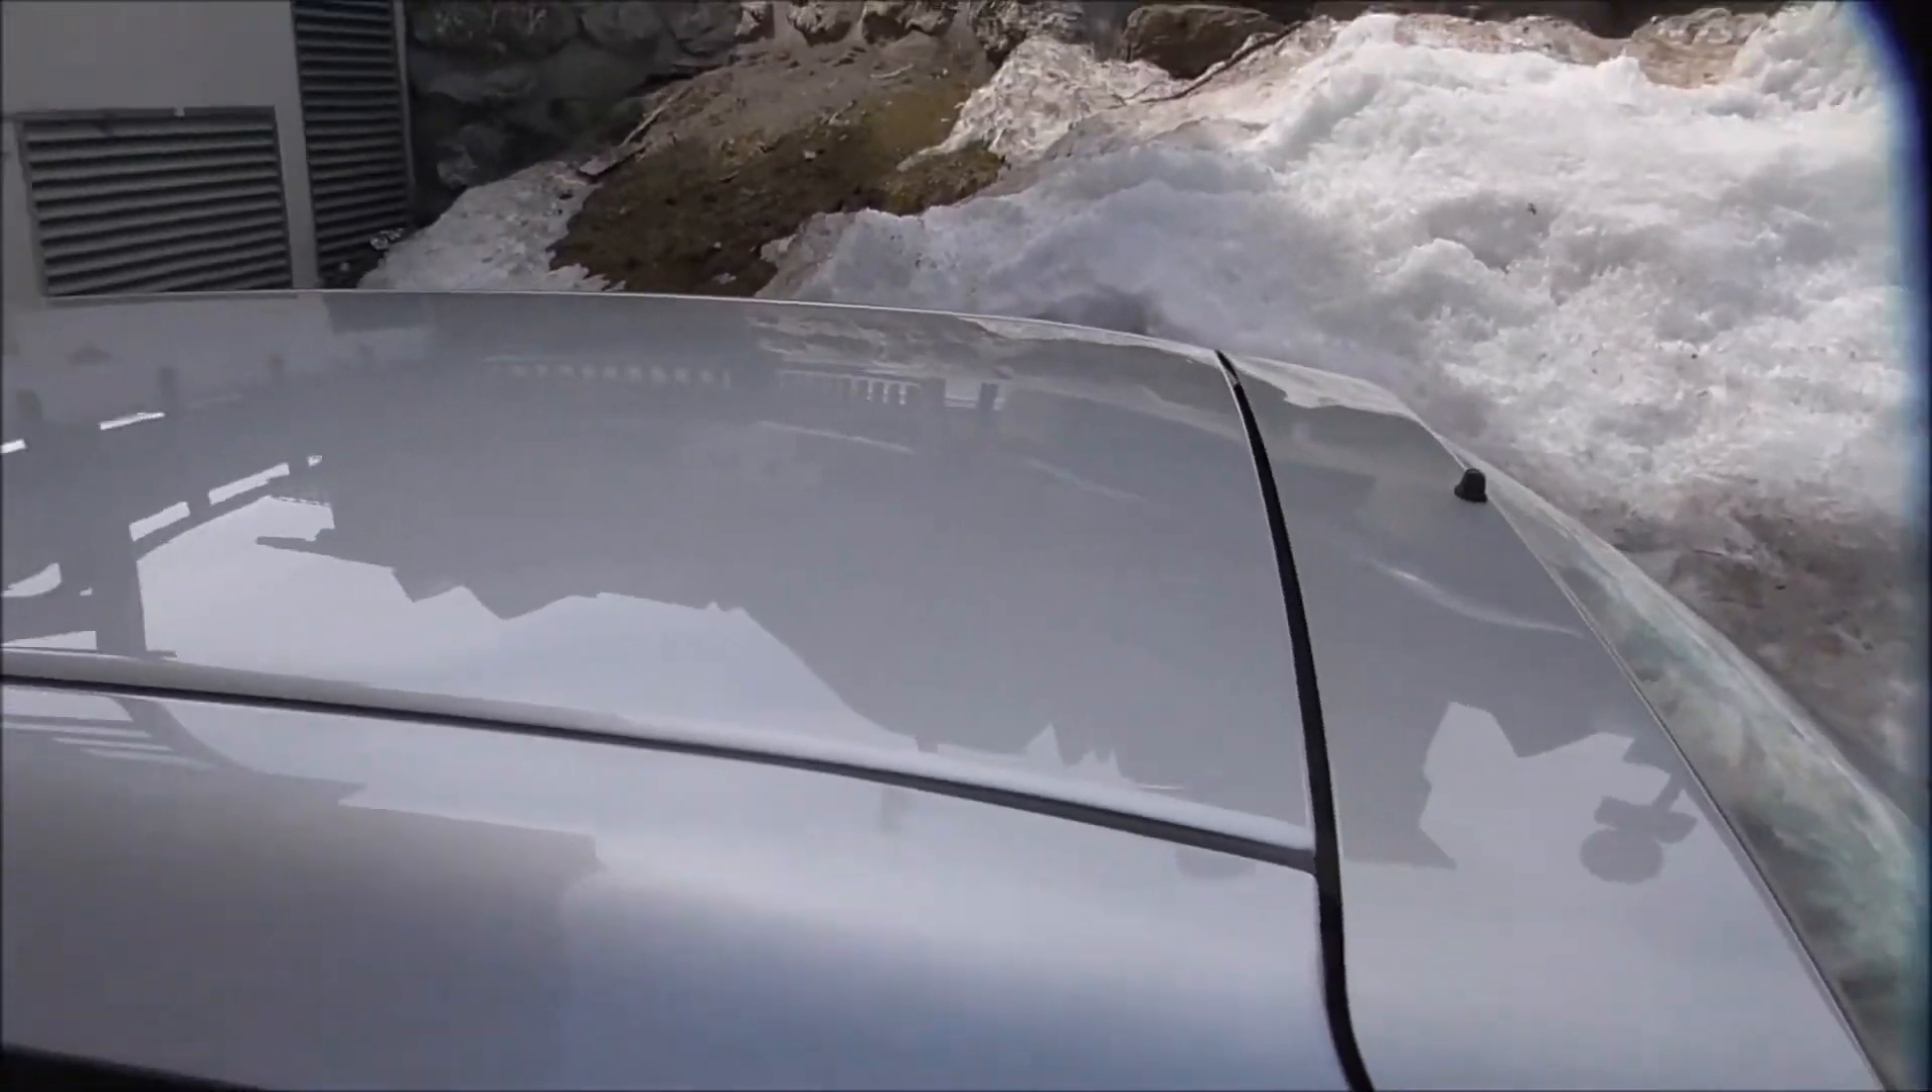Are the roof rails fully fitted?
No.